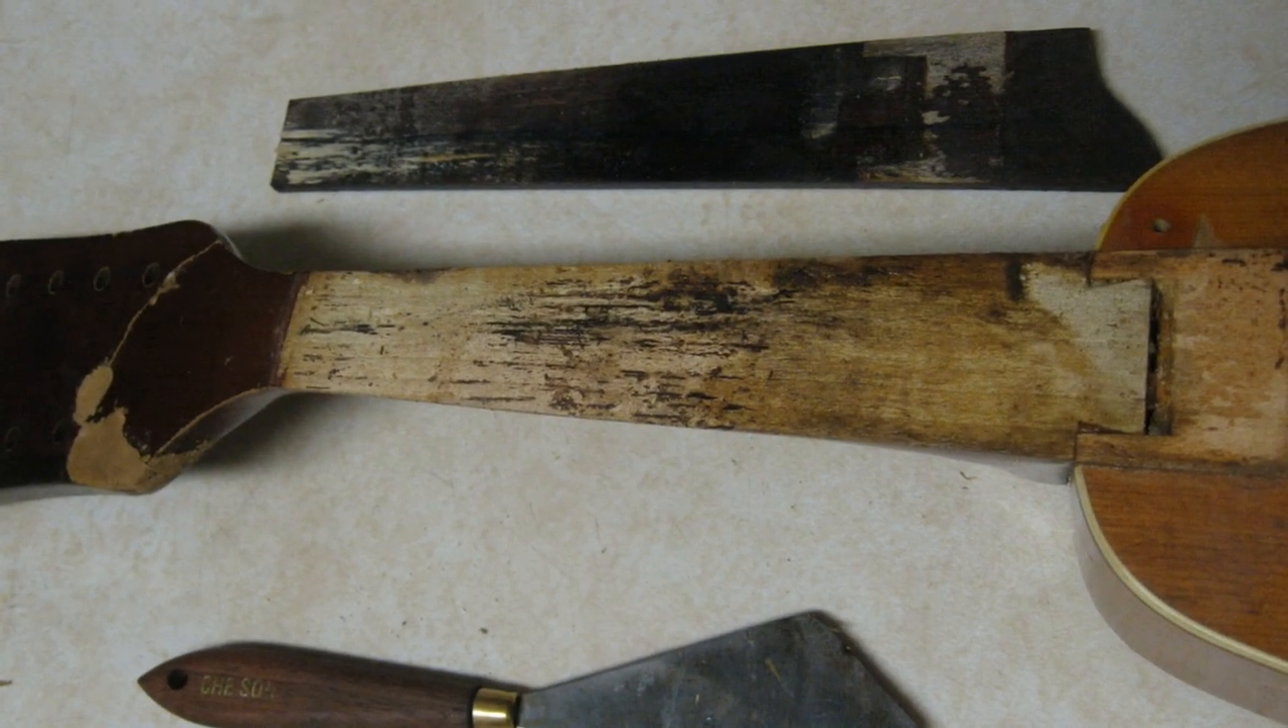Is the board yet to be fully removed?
No.